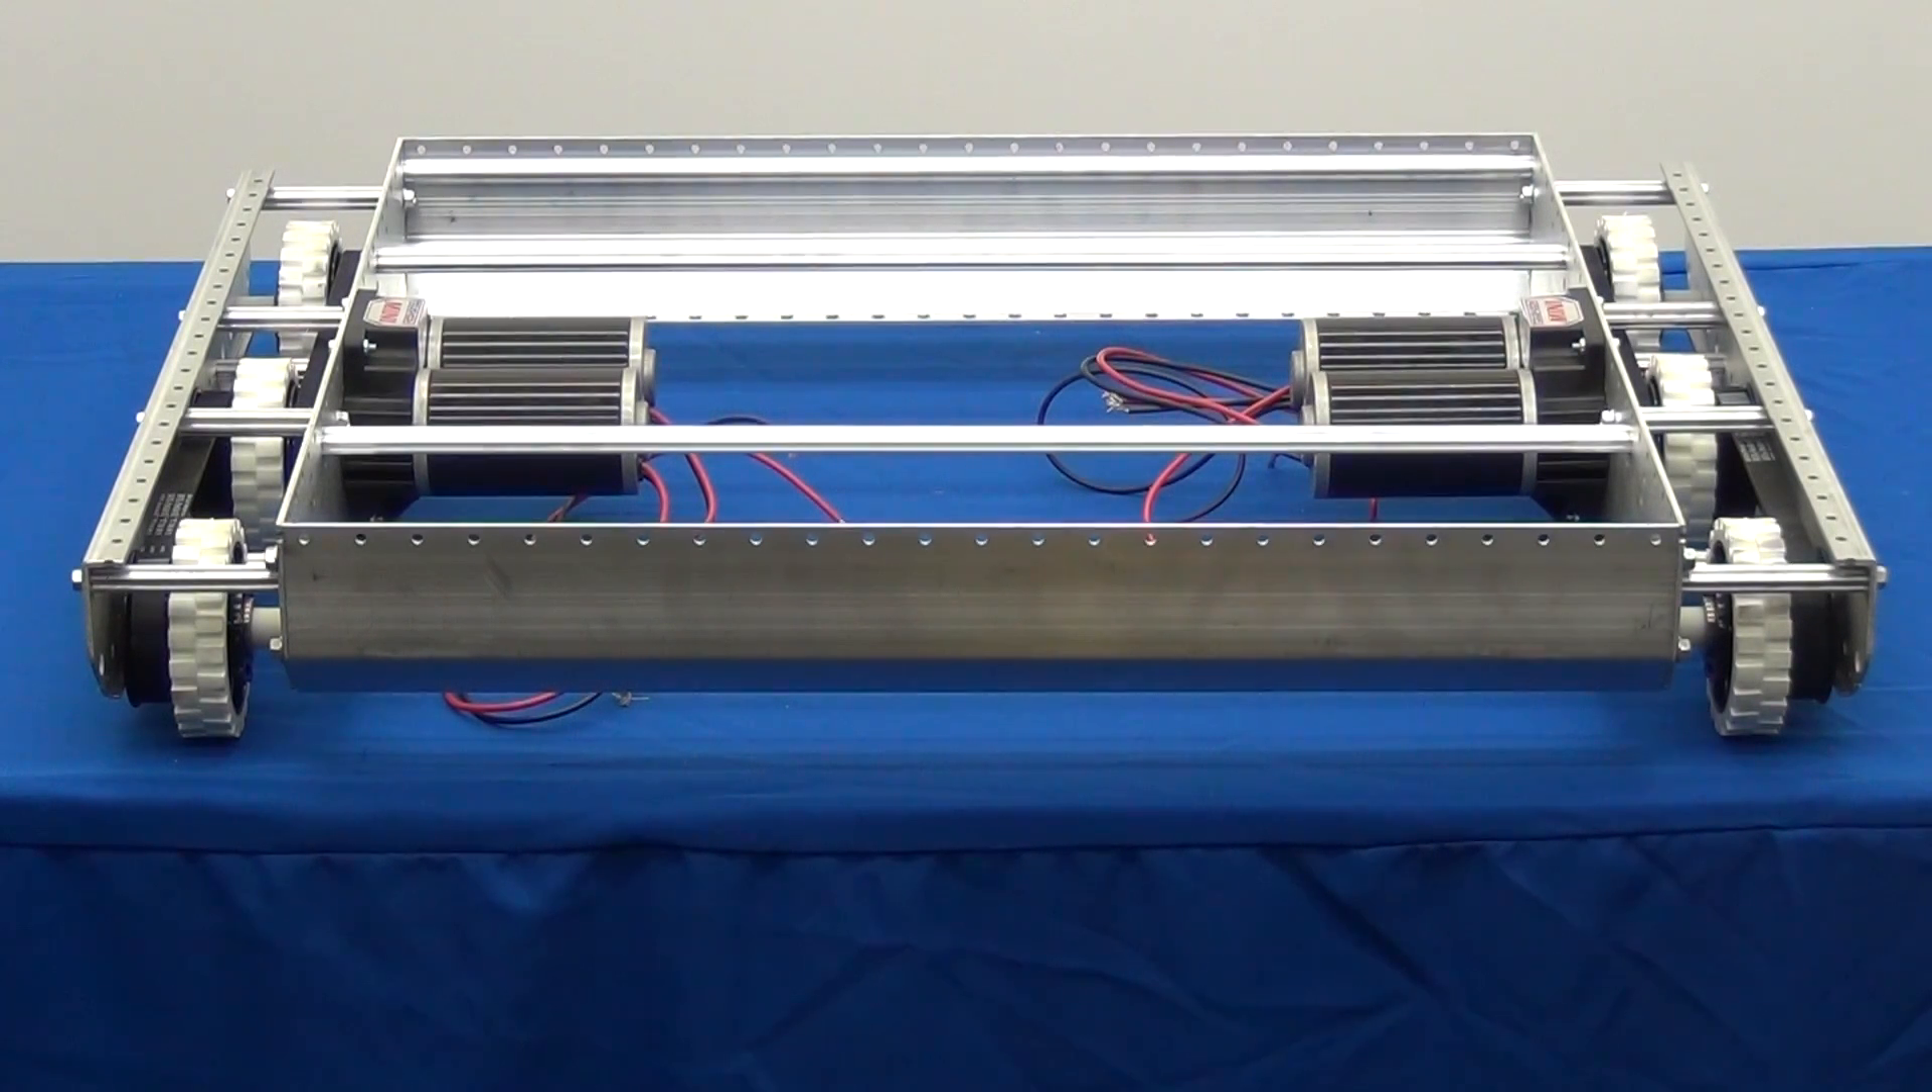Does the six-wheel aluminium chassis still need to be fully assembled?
No.